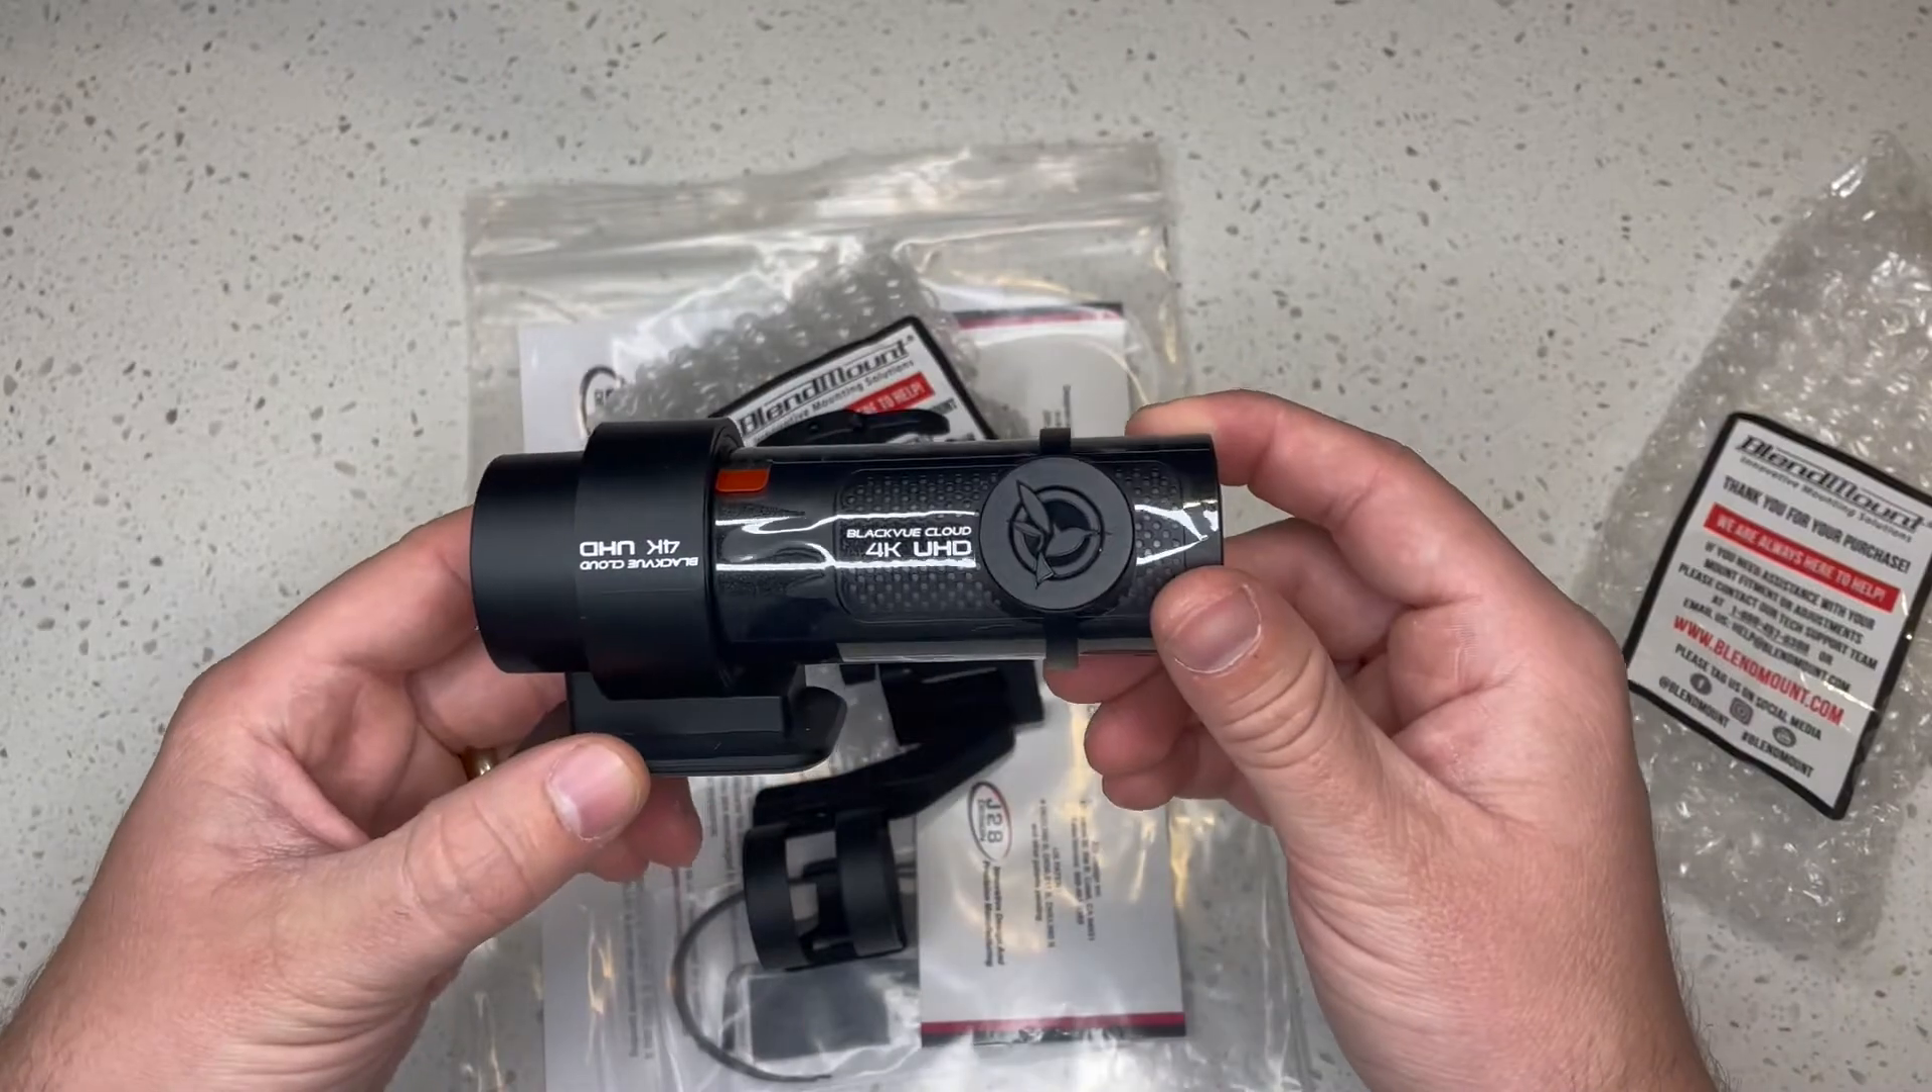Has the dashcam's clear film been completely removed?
No.